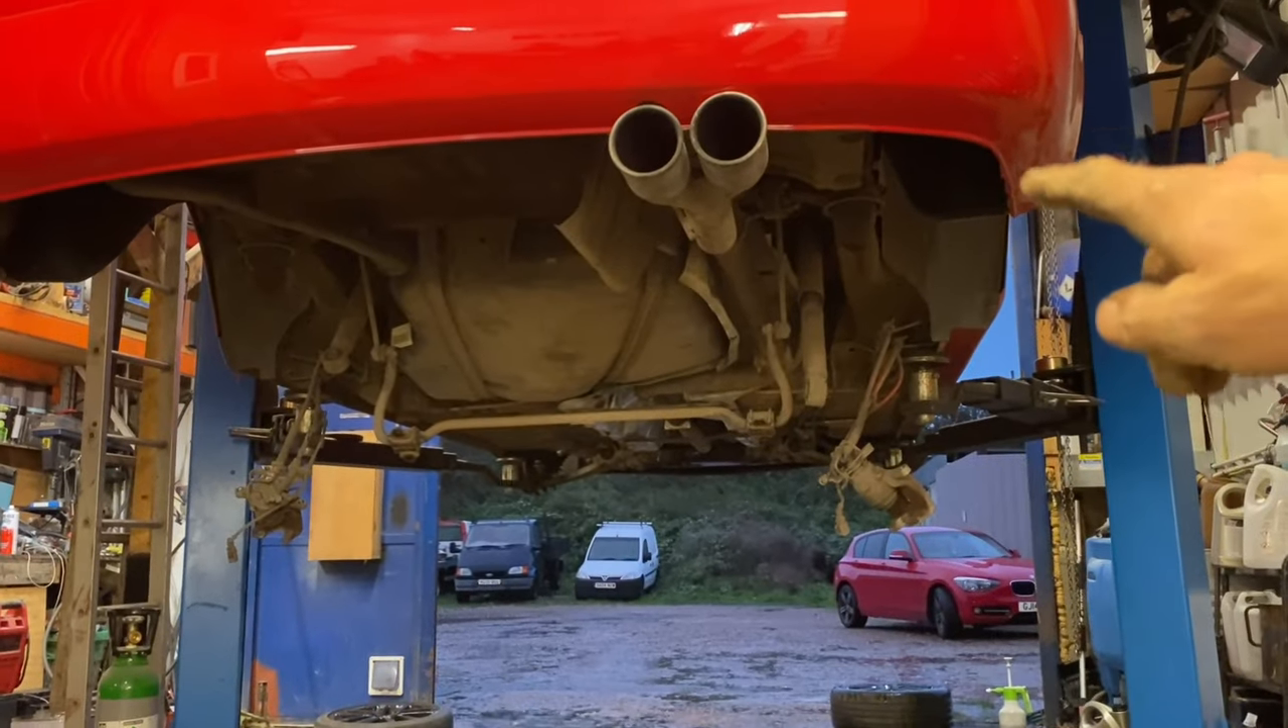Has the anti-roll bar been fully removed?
No.